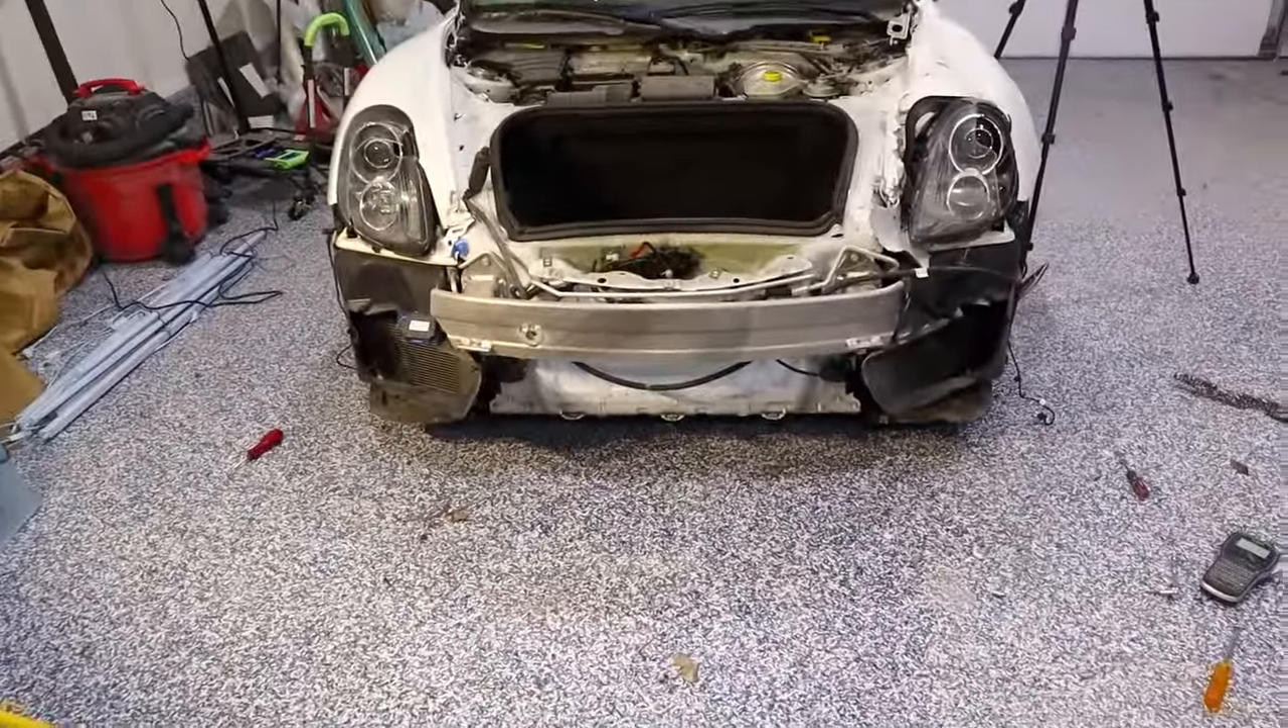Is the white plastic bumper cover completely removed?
Yes.